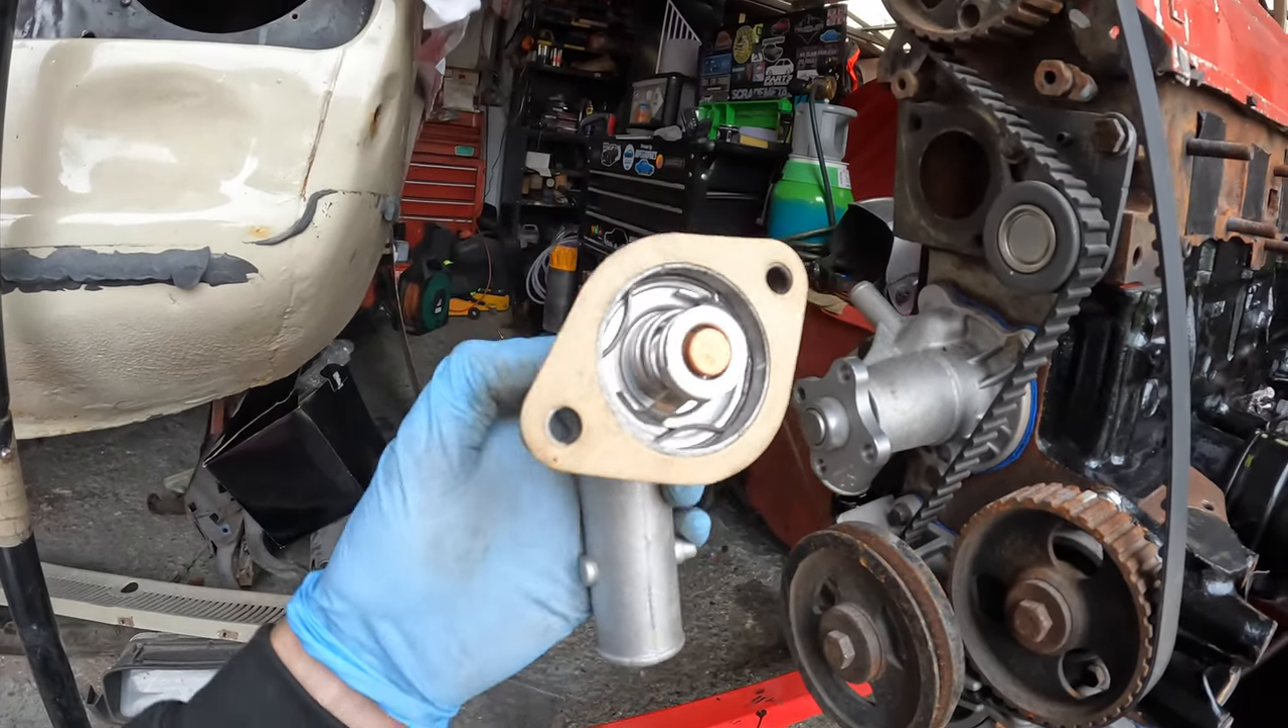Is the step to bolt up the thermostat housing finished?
No.